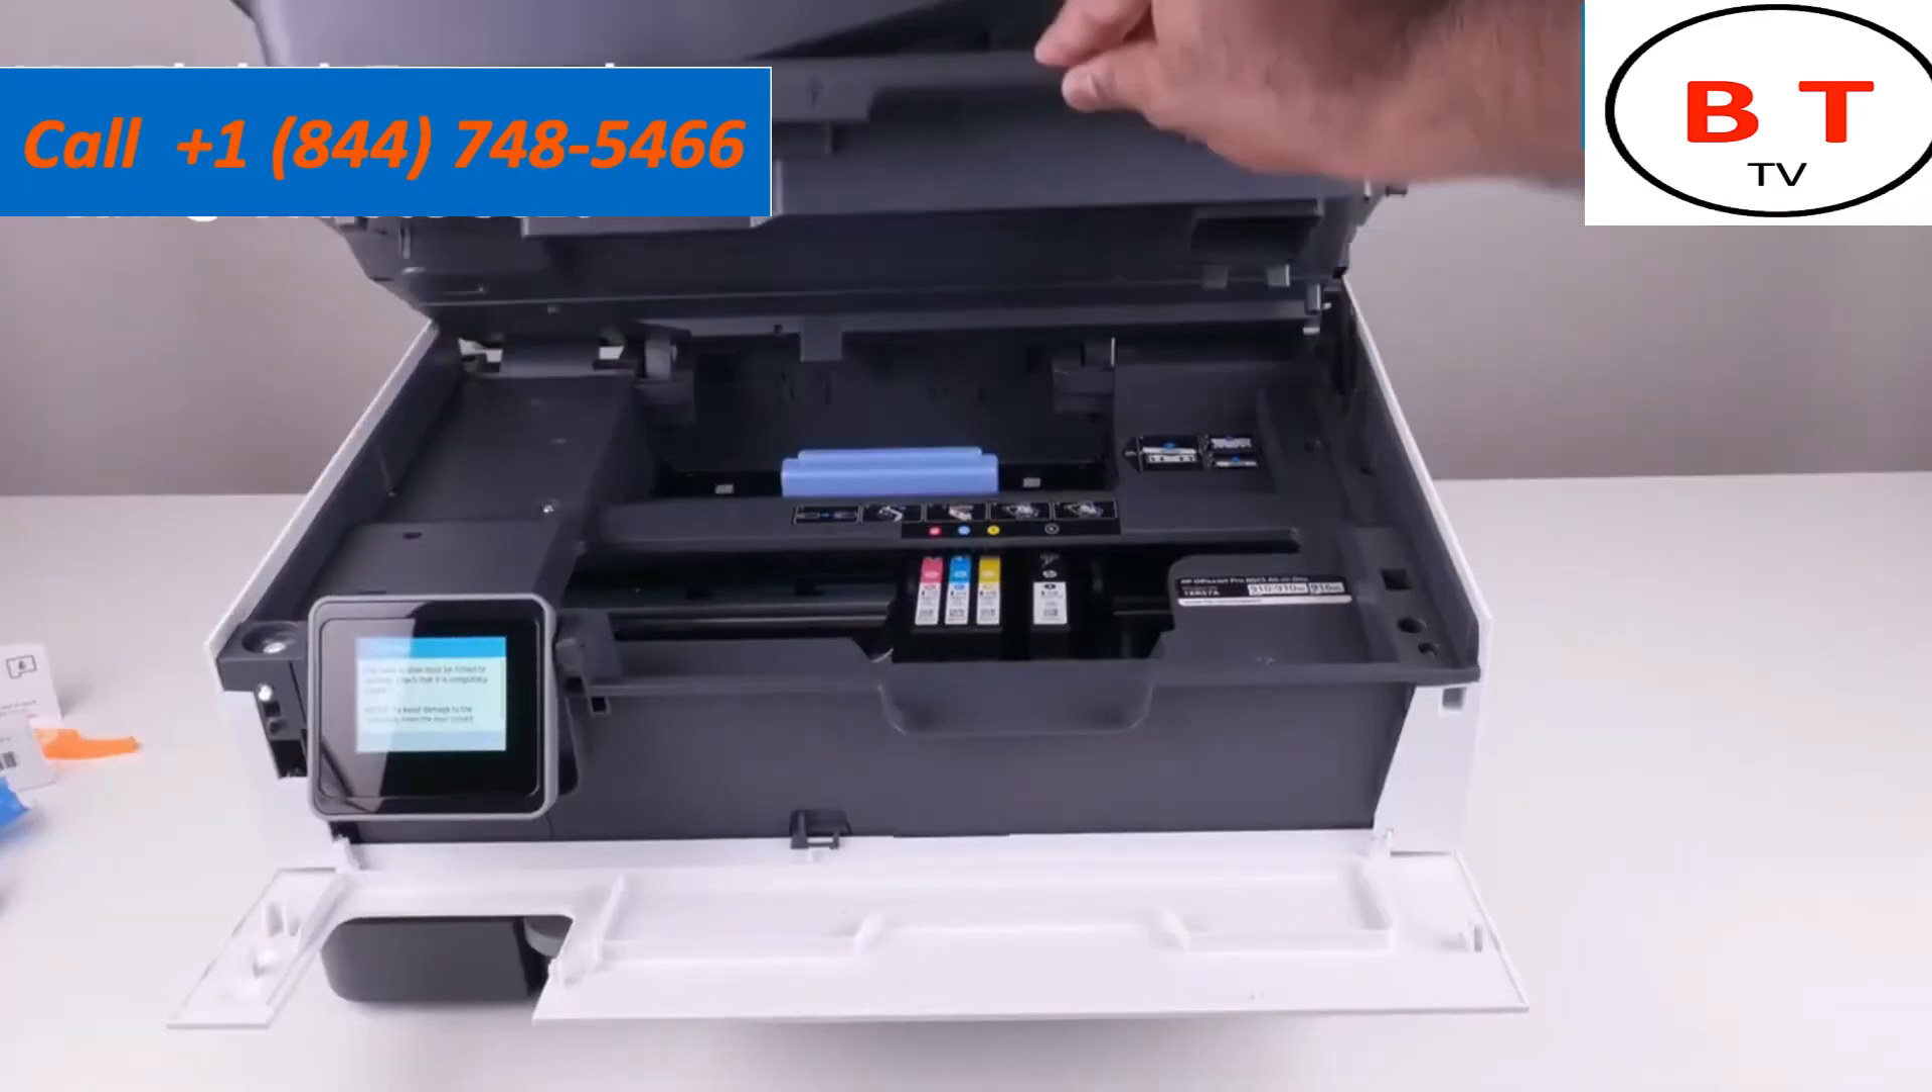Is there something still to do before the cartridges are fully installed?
No.